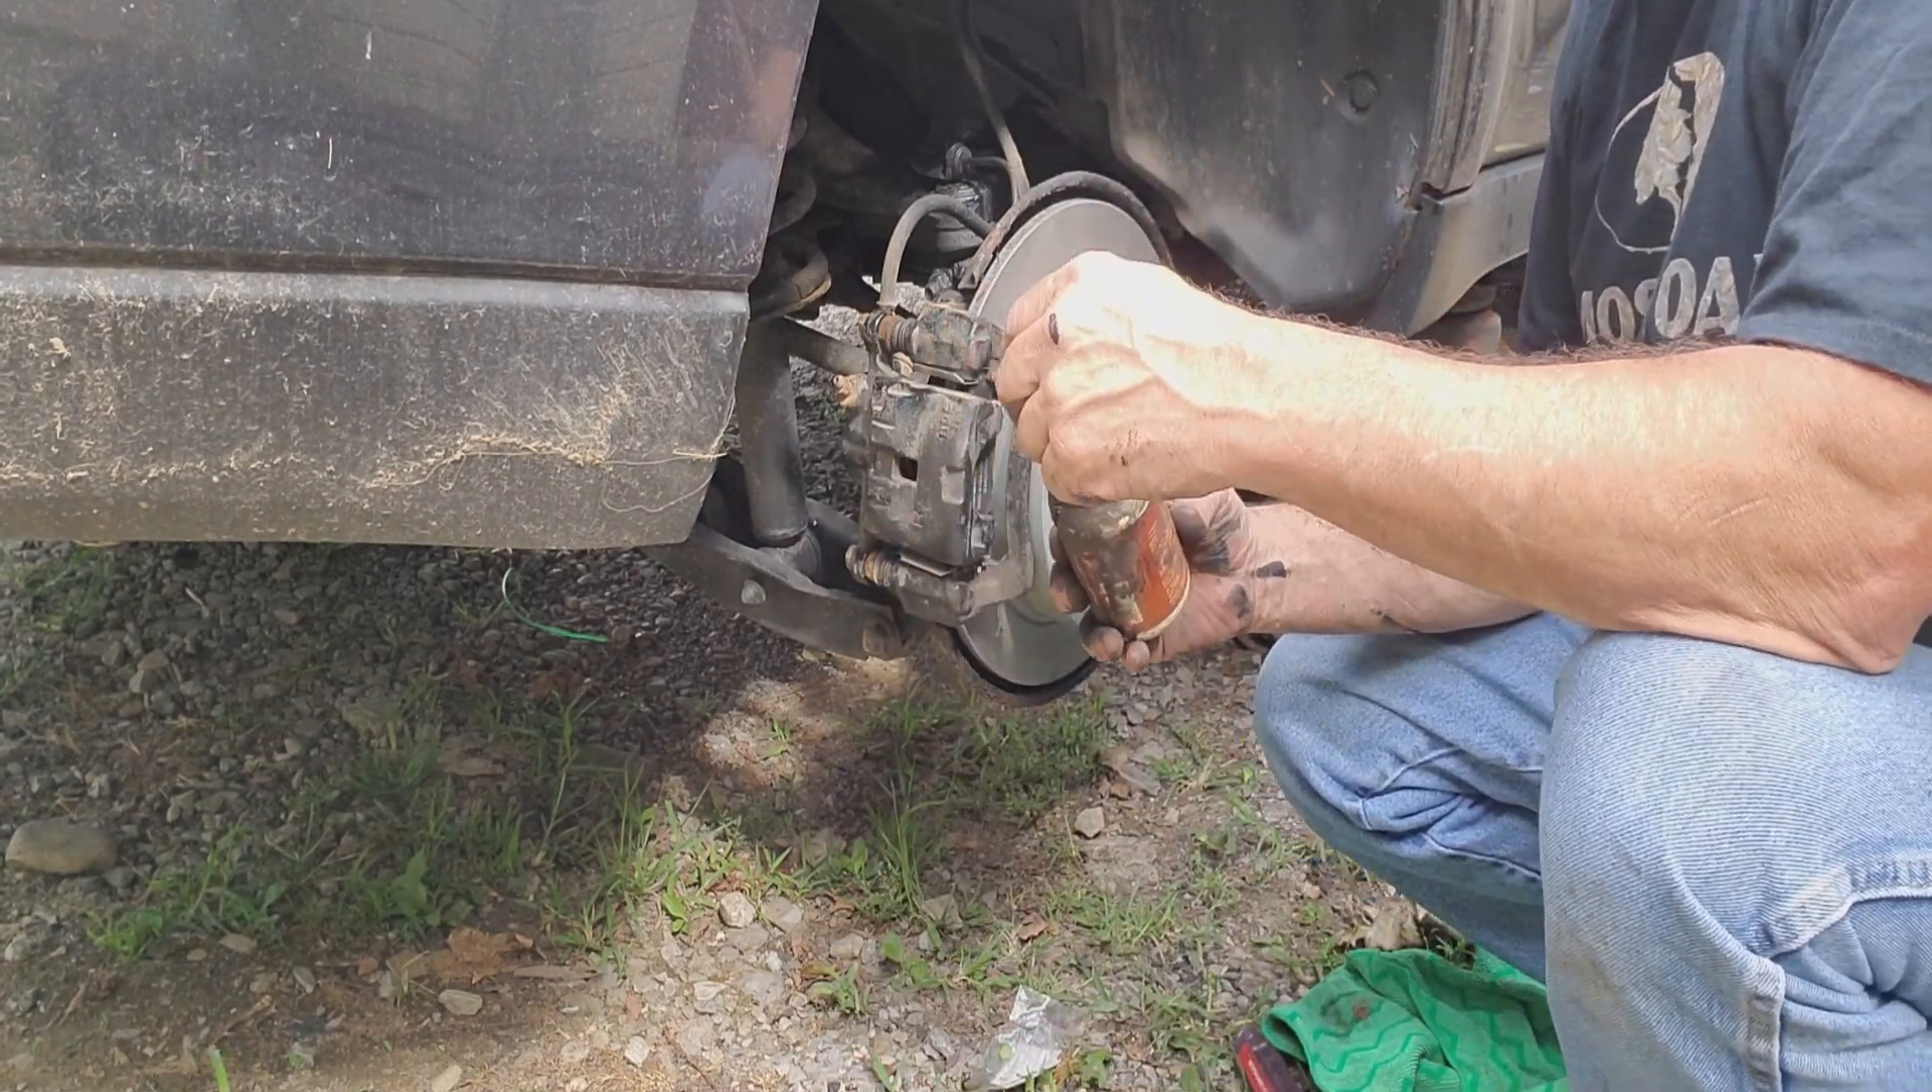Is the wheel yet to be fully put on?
Yes.